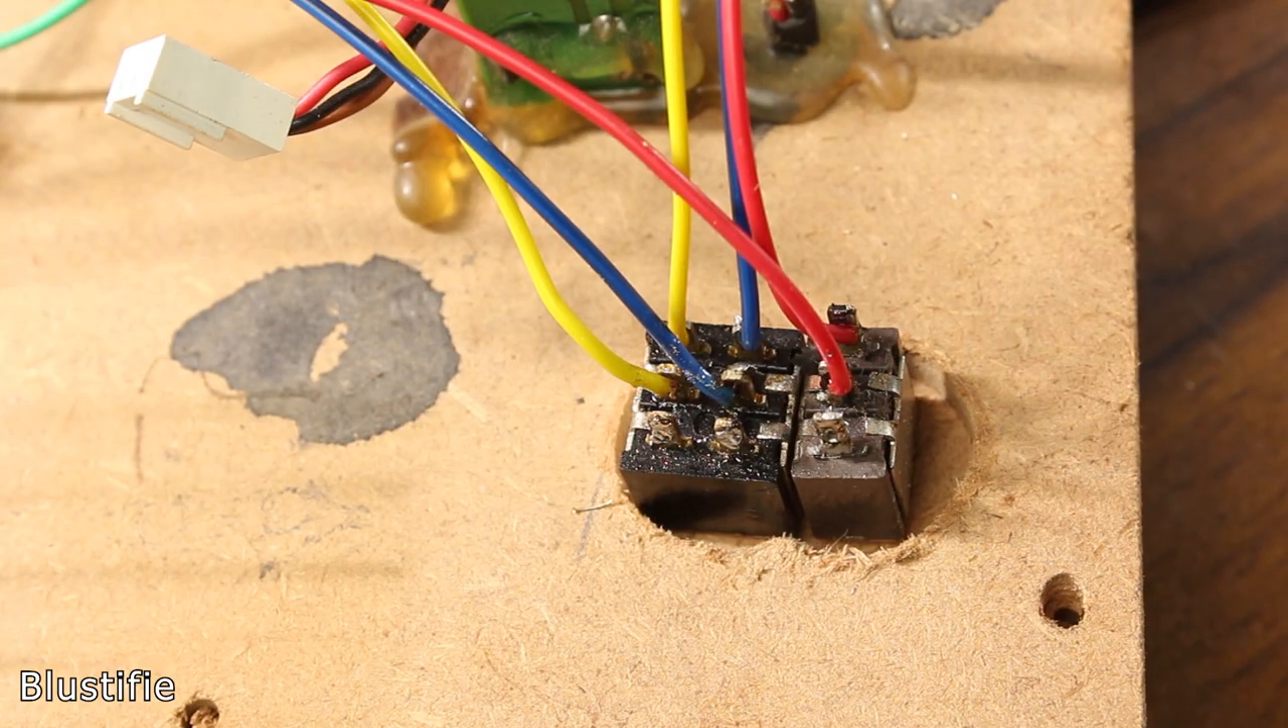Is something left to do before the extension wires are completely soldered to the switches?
No.